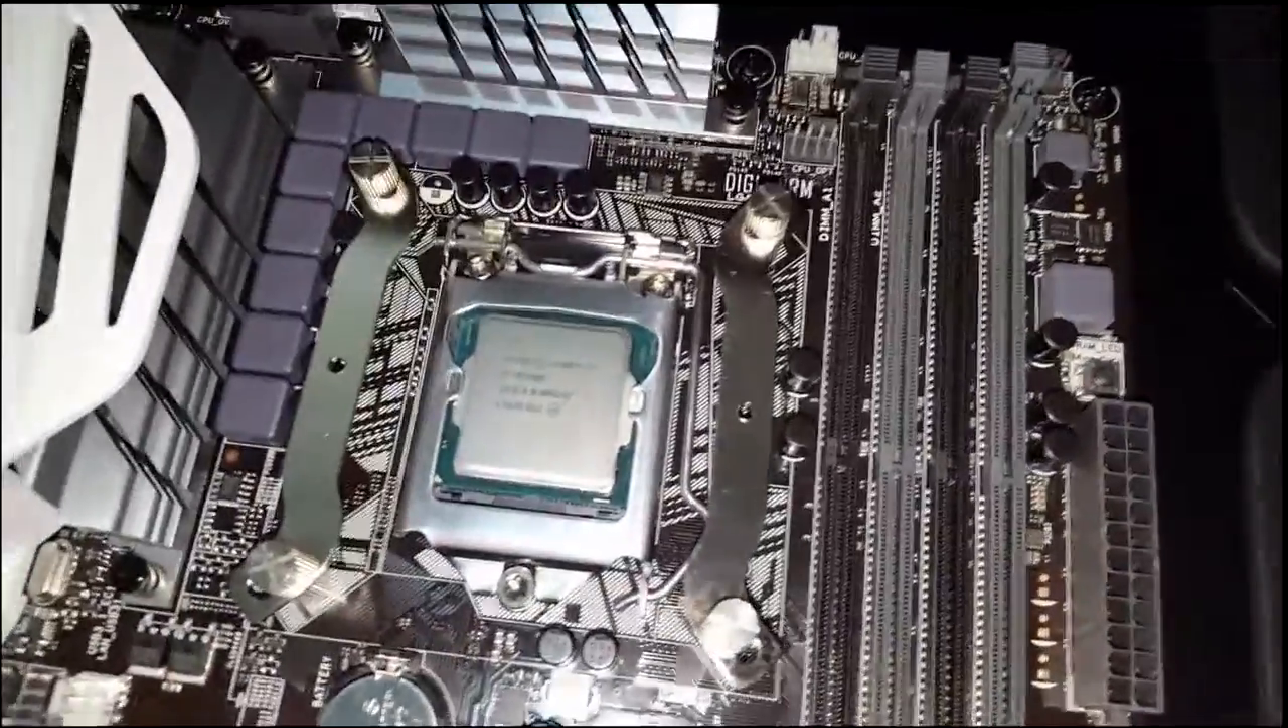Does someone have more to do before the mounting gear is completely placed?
No.